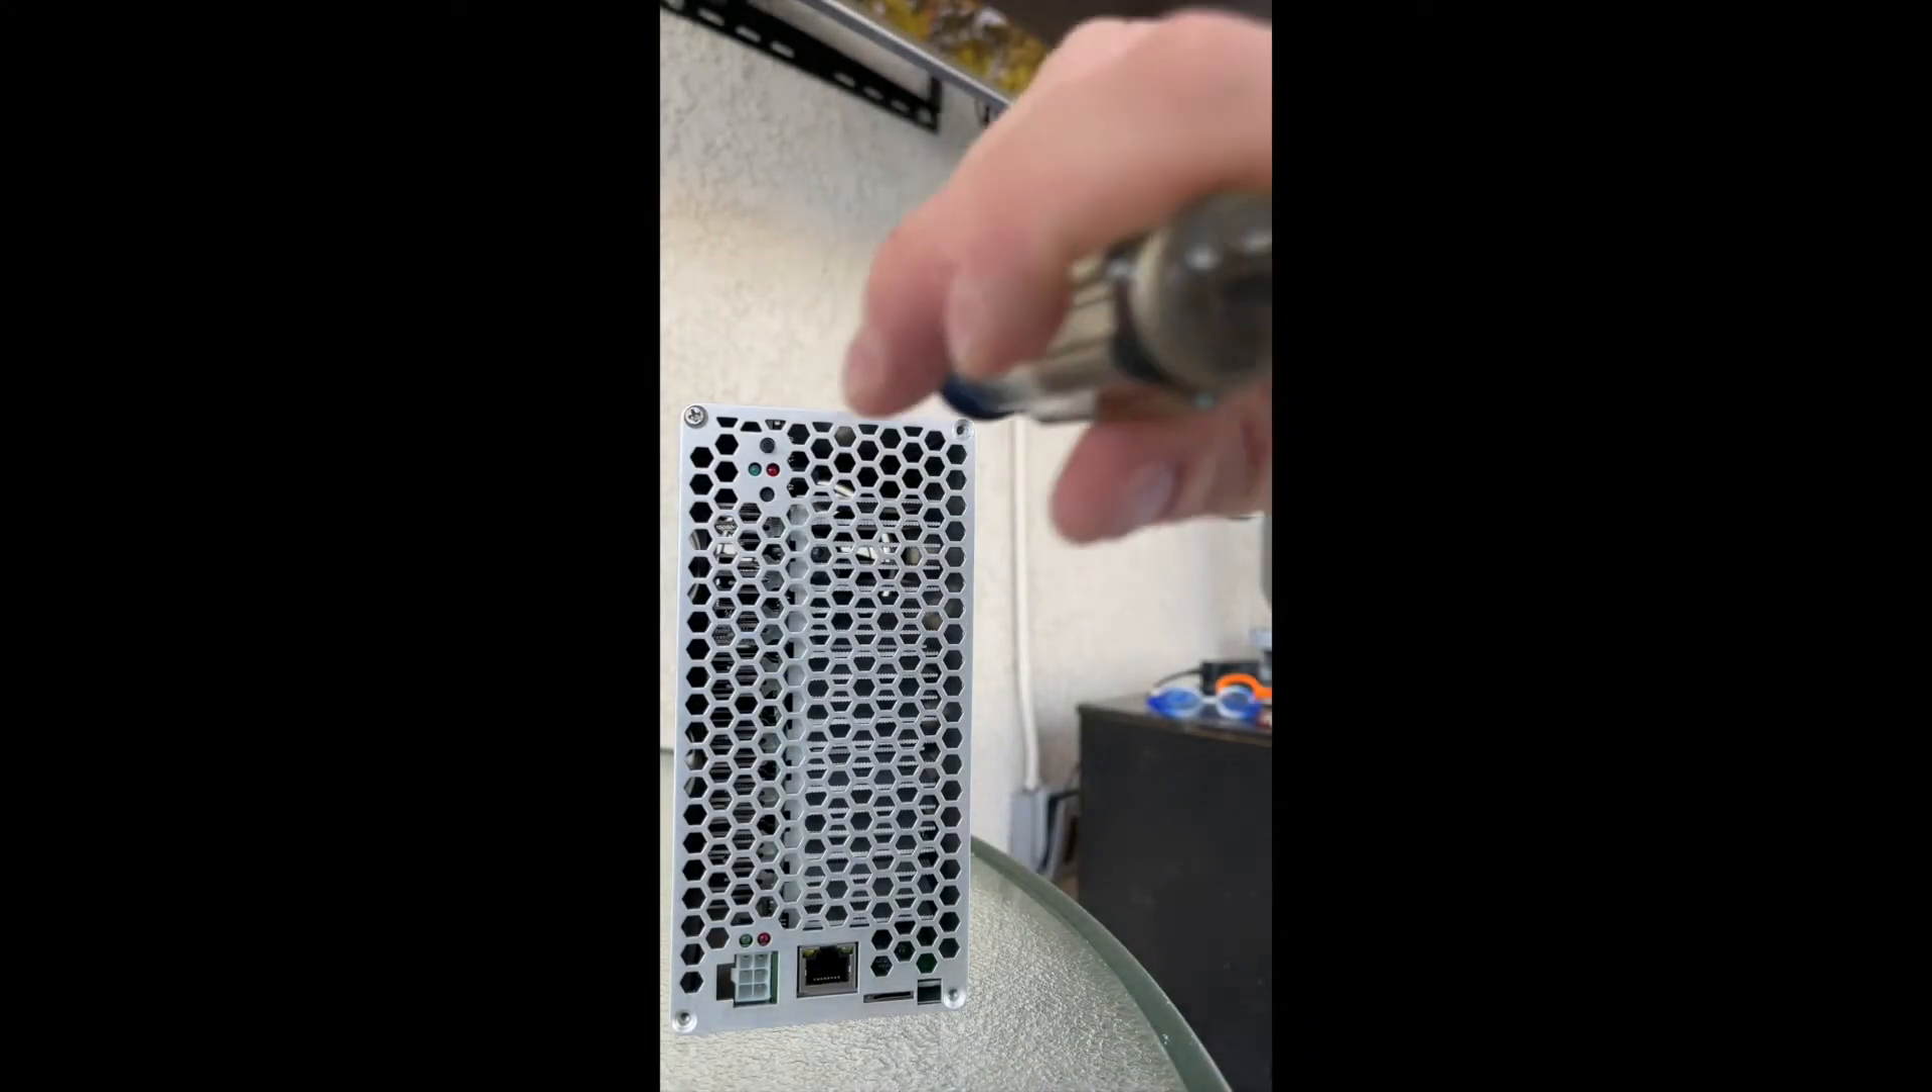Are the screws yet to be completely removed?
Yes.